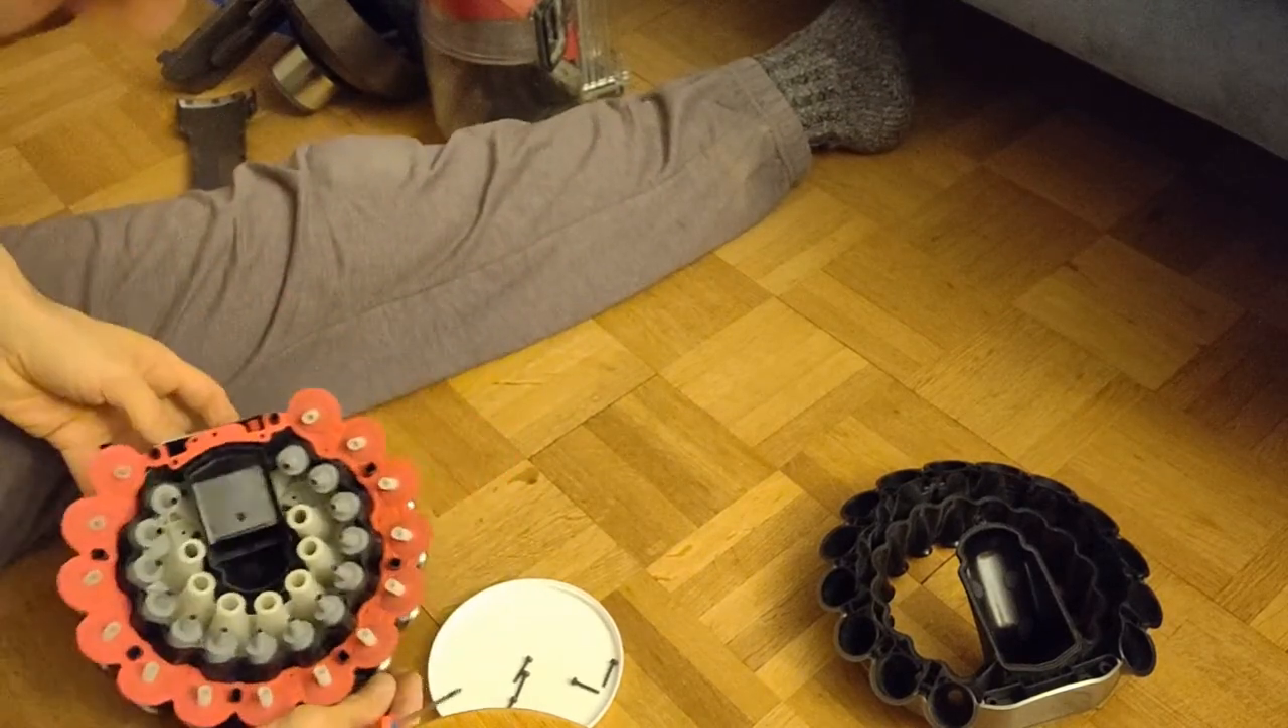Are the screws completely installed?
No.